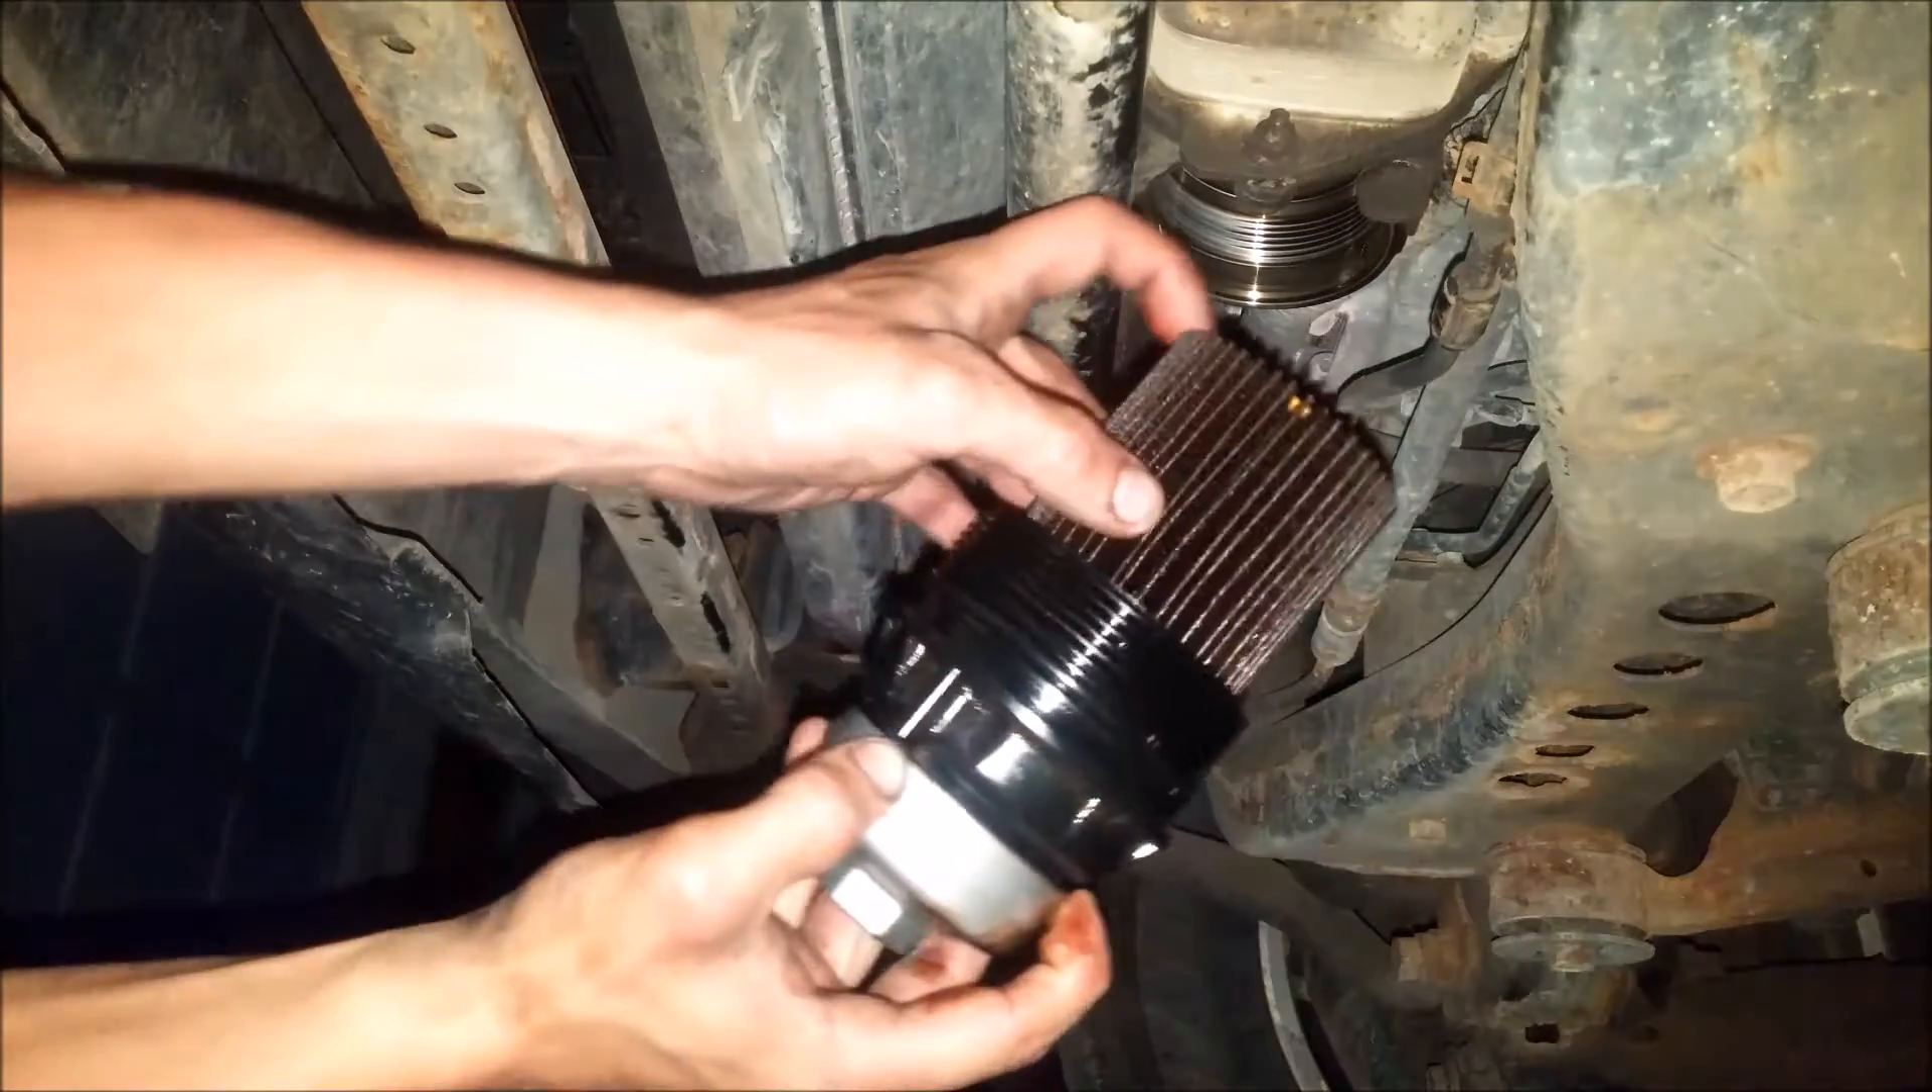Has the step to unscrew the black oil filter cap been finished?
Yes.